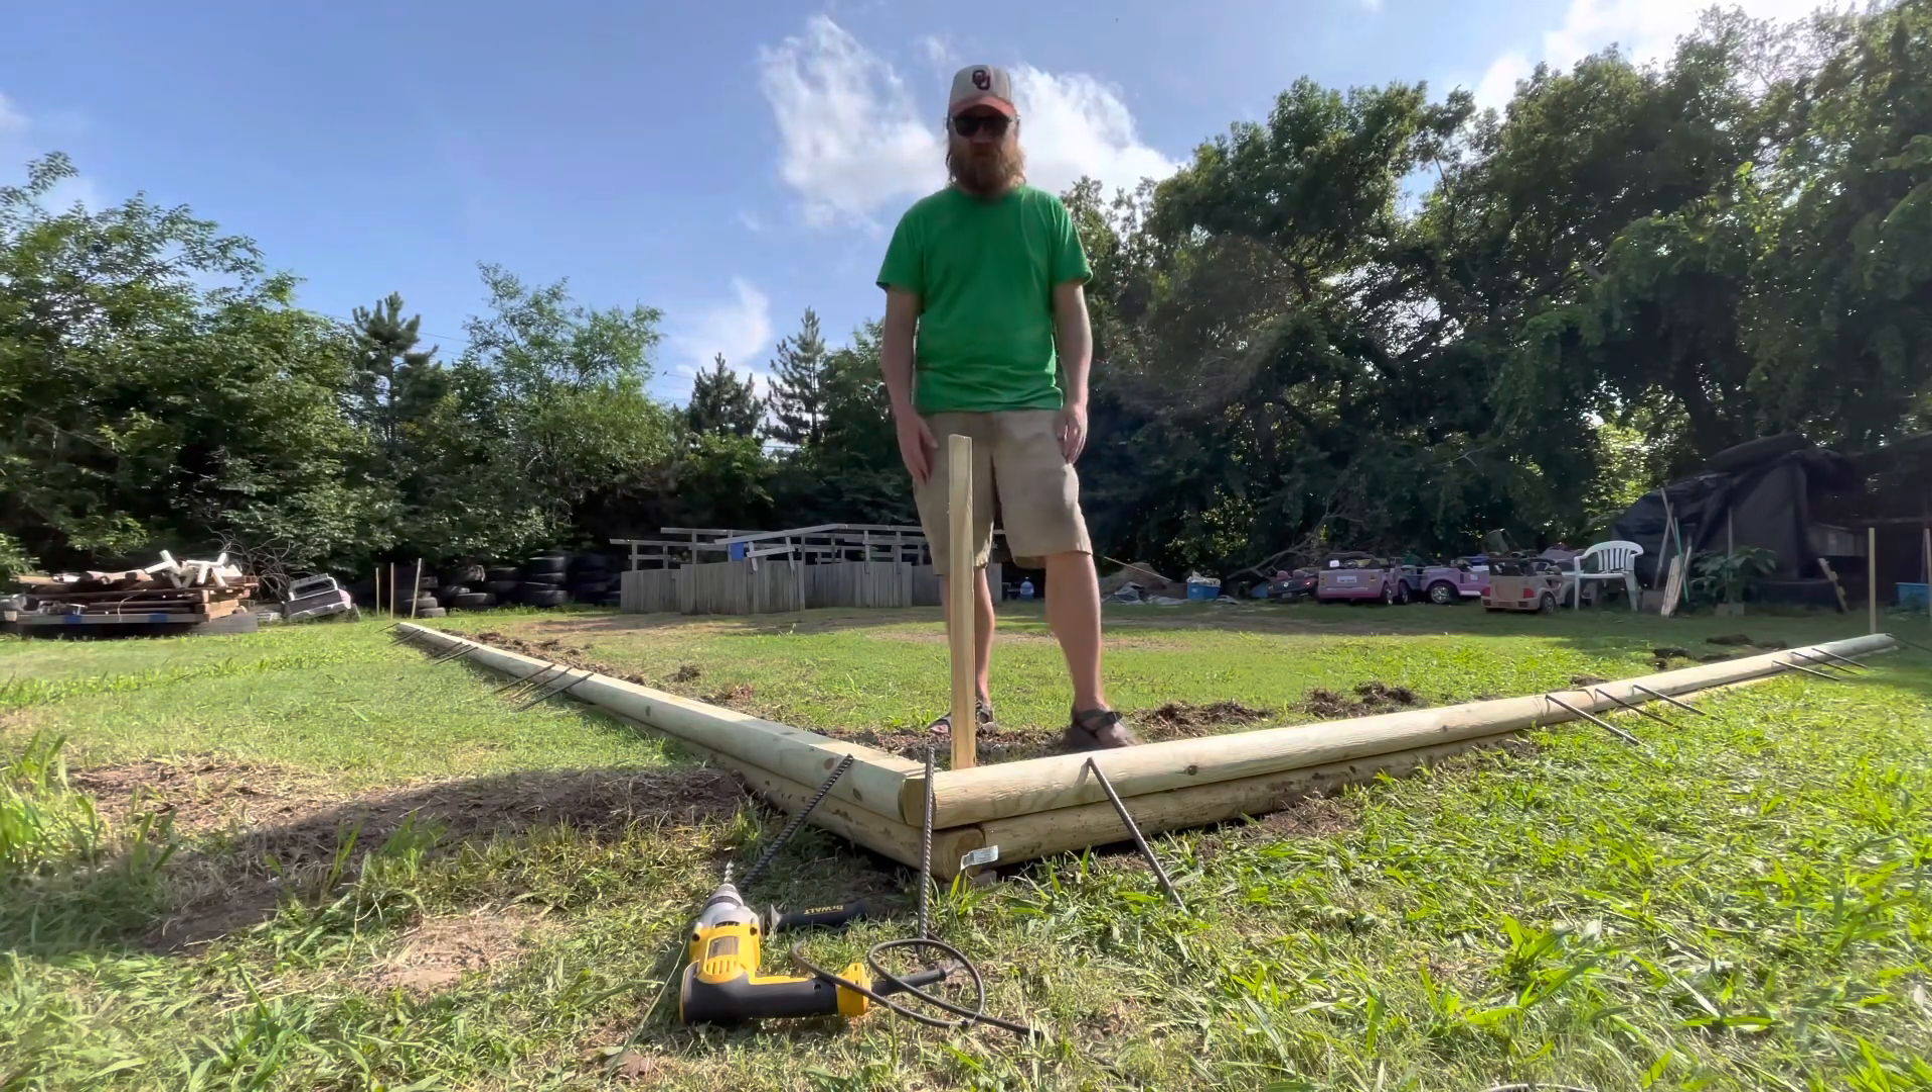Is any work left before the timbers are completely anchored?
Yes.